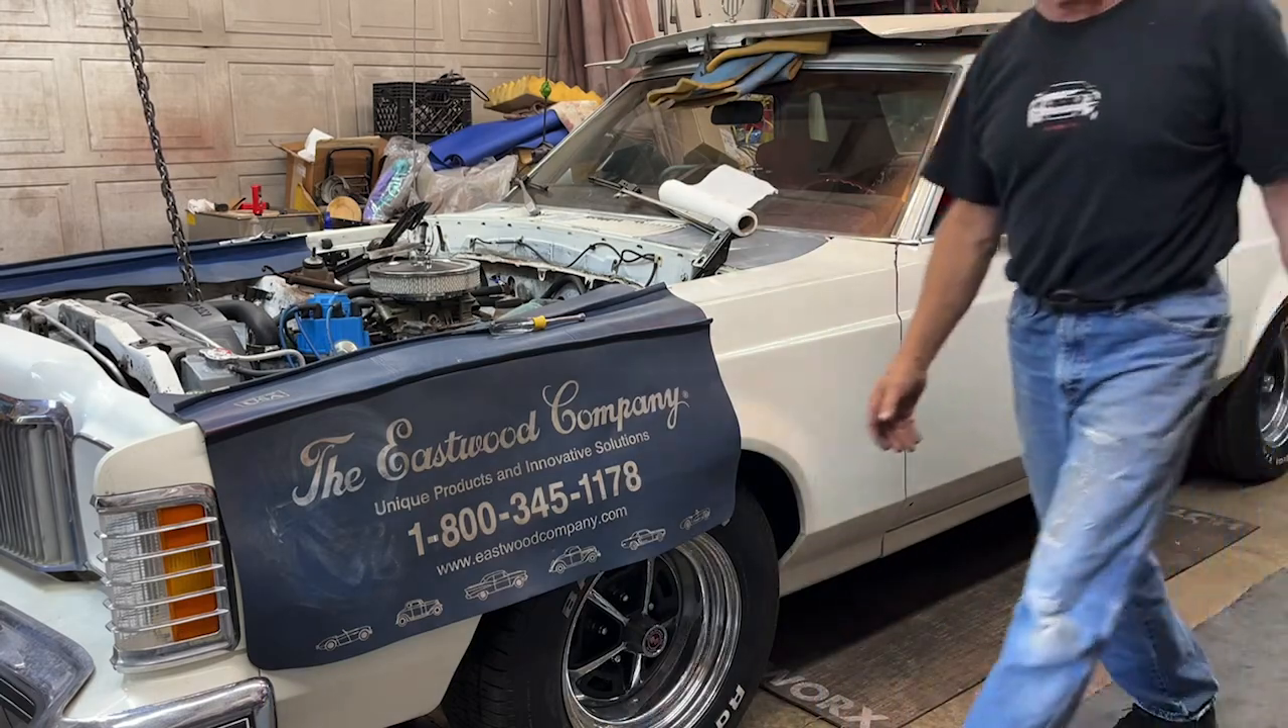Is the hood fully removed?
Yes.